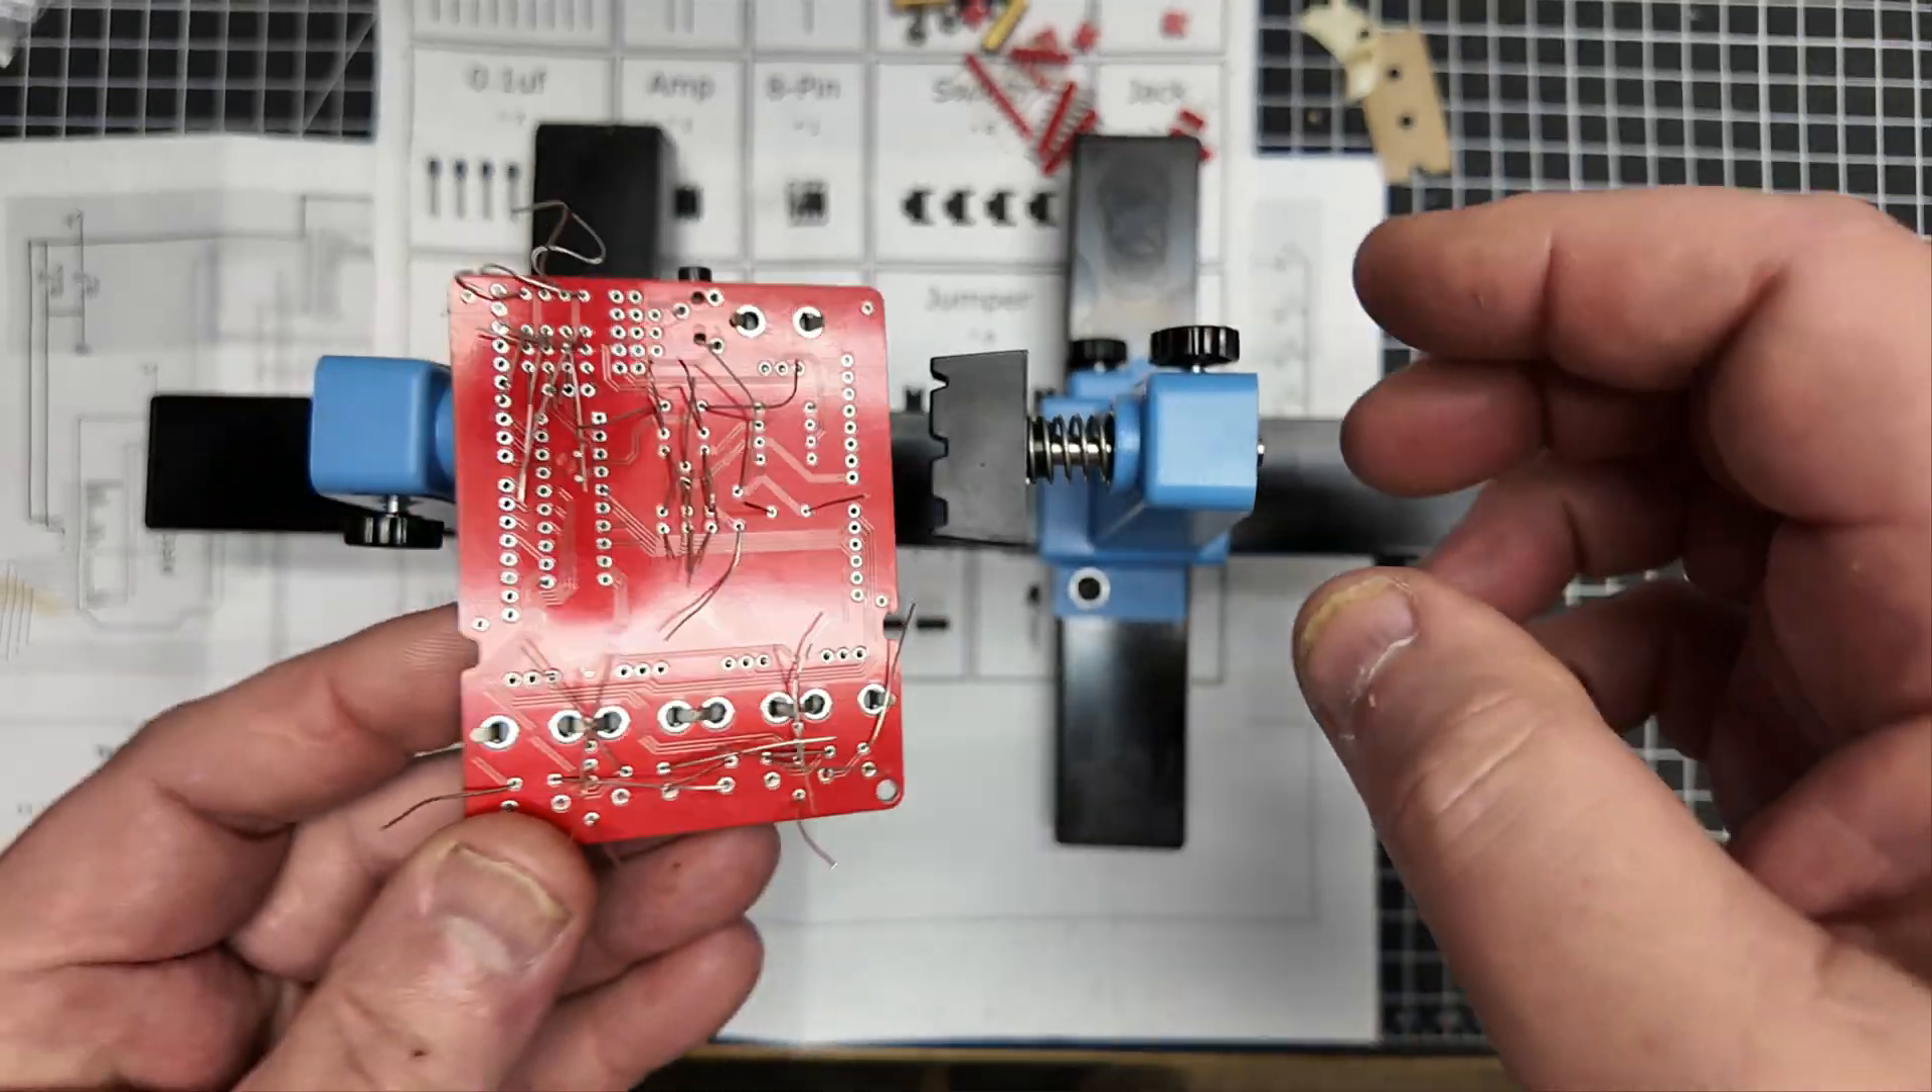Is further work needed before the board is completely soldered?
Yes.